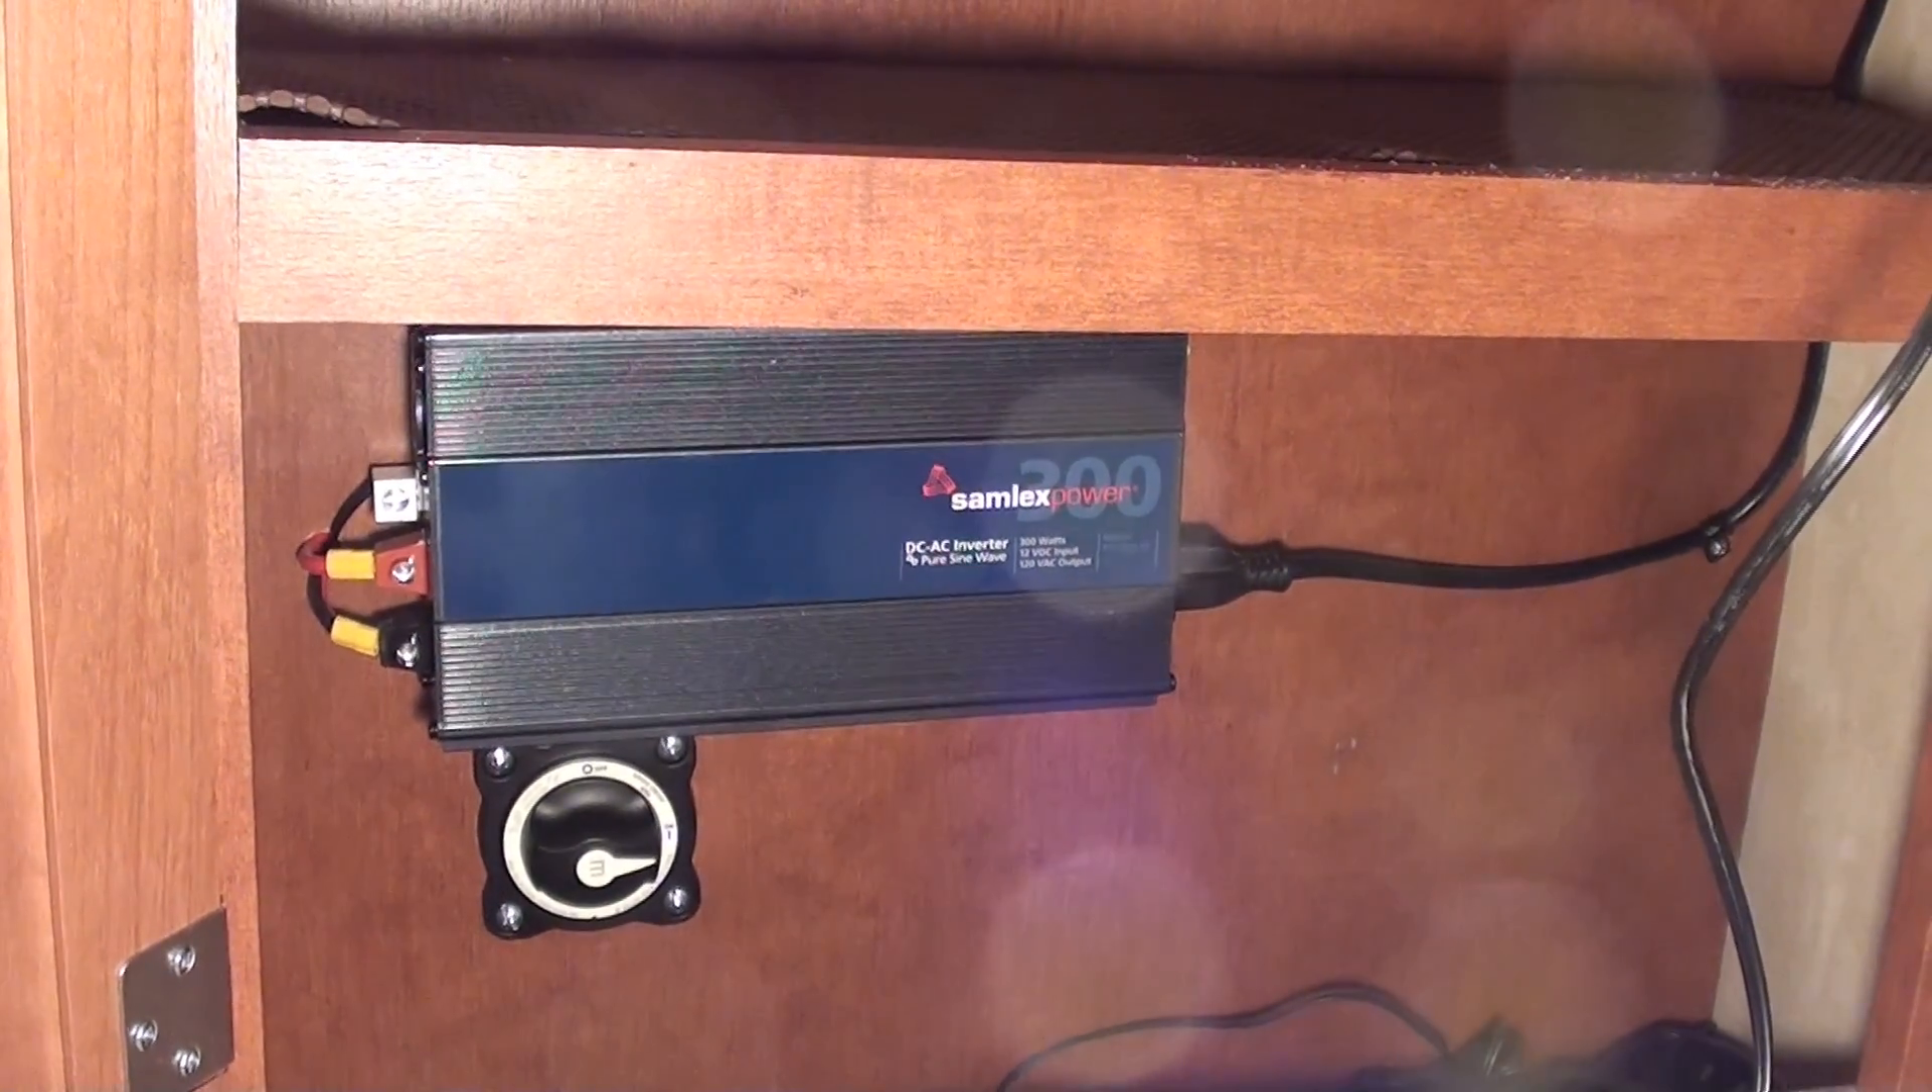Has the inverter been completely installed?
Yes.